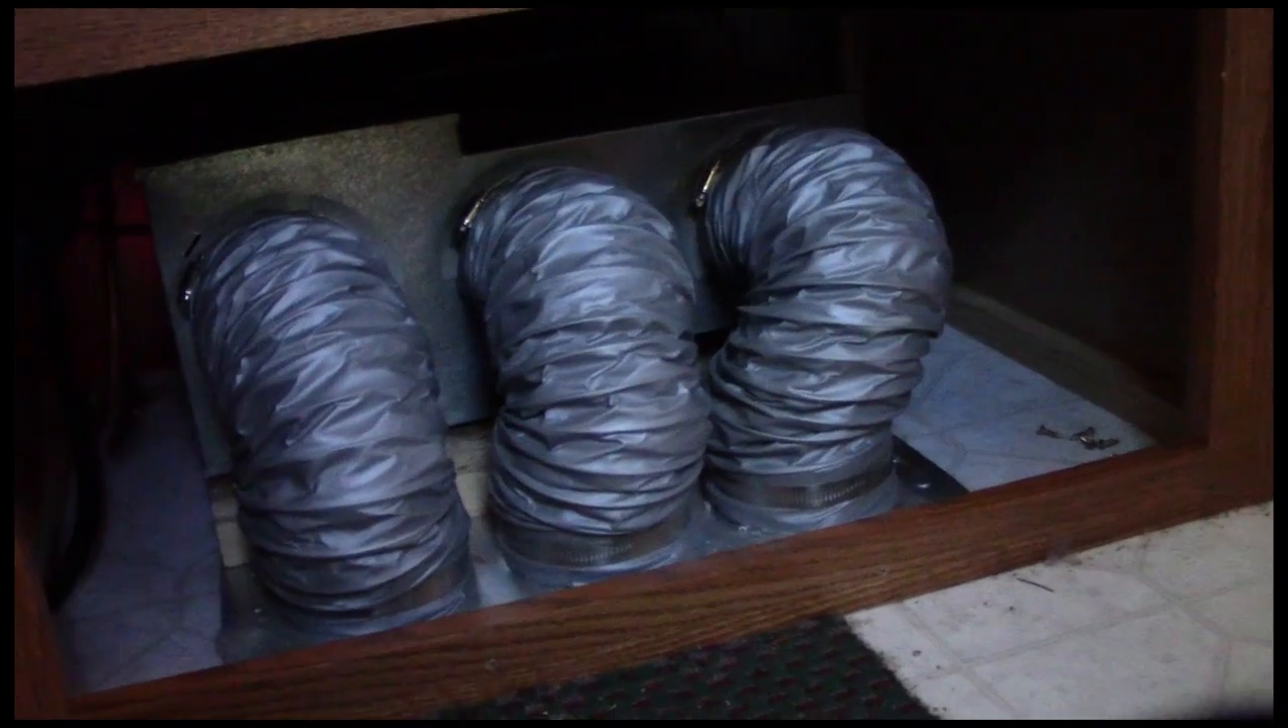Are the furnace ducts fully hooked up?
Yes.